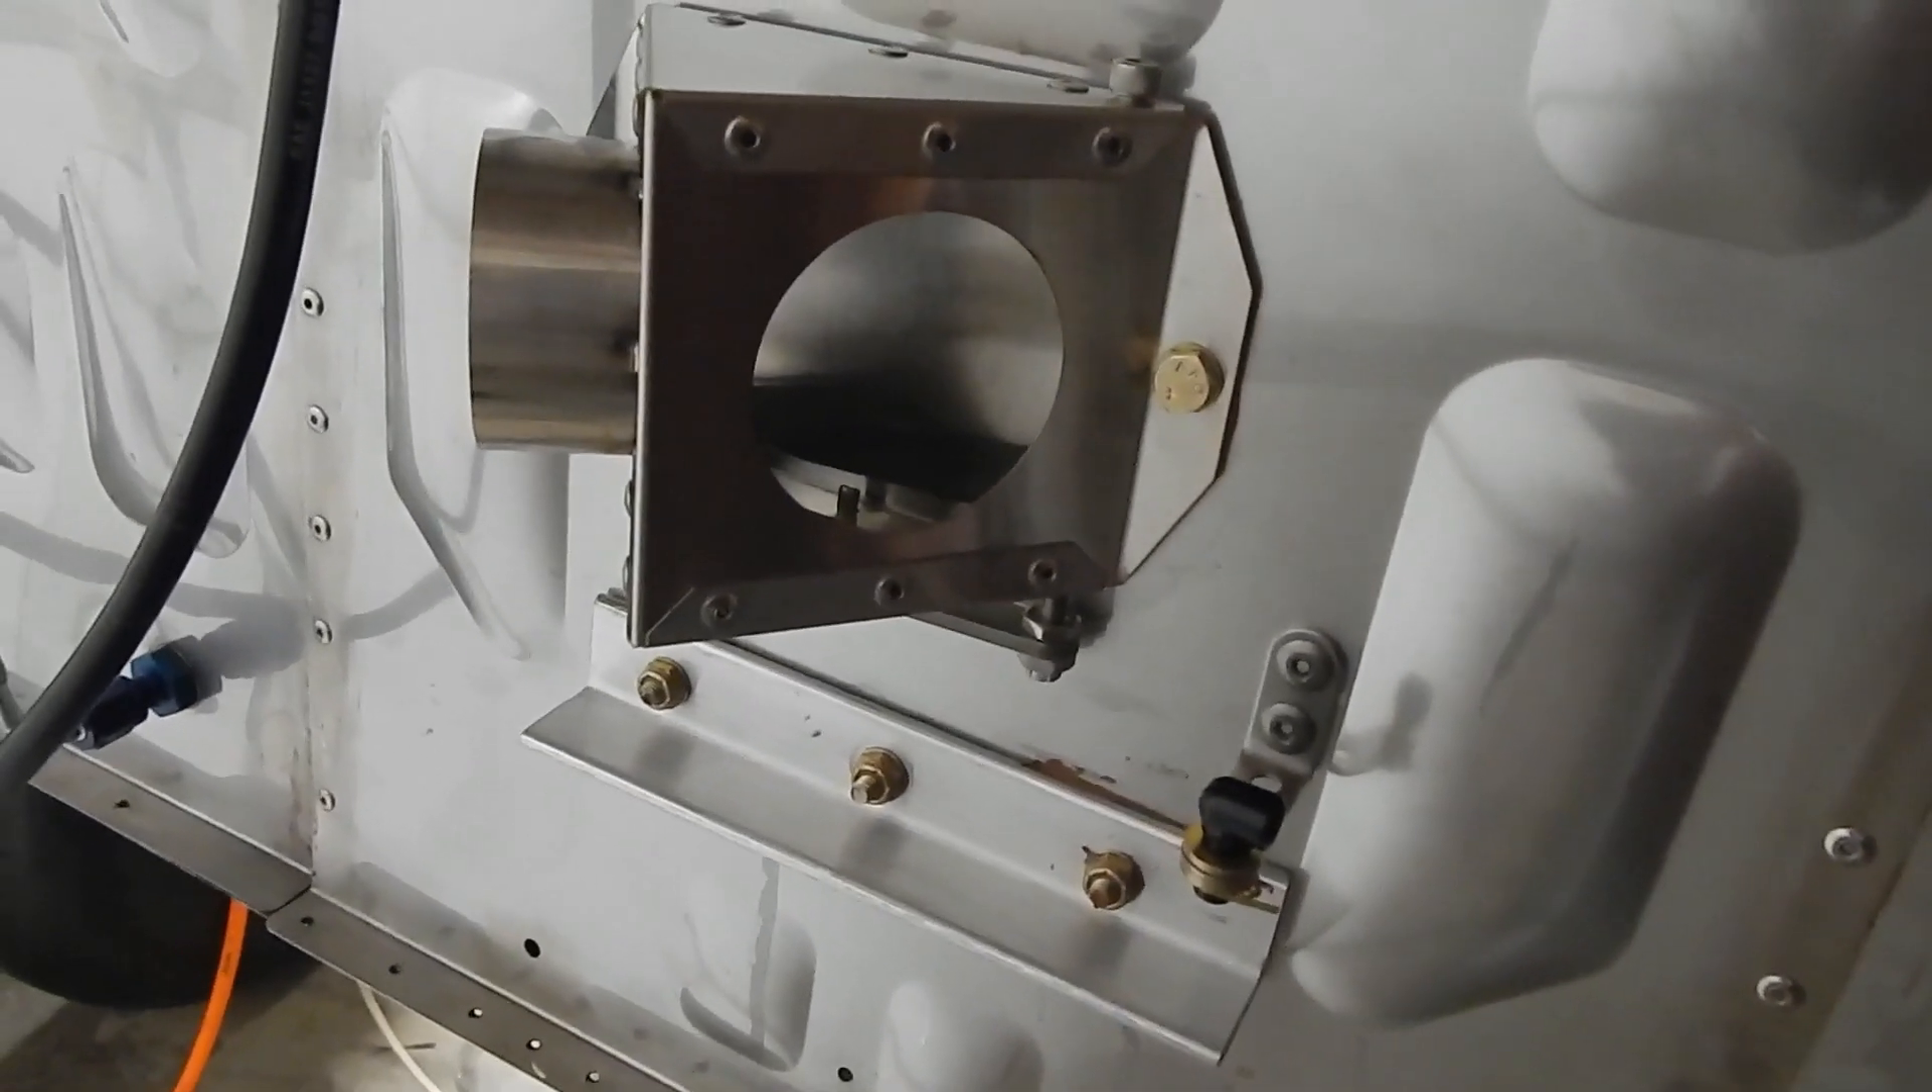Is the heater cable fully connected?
No.